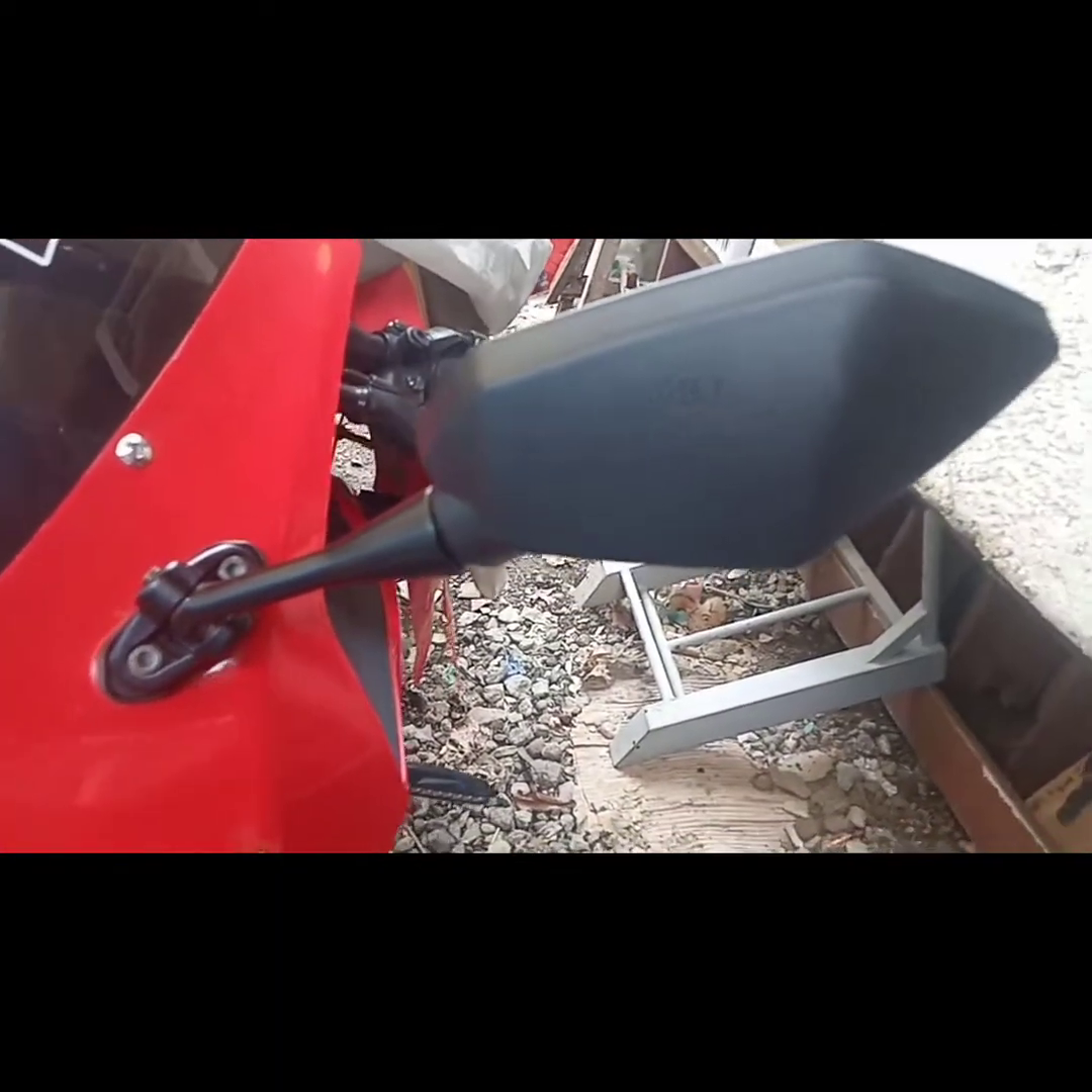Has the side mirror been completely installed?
Yes.